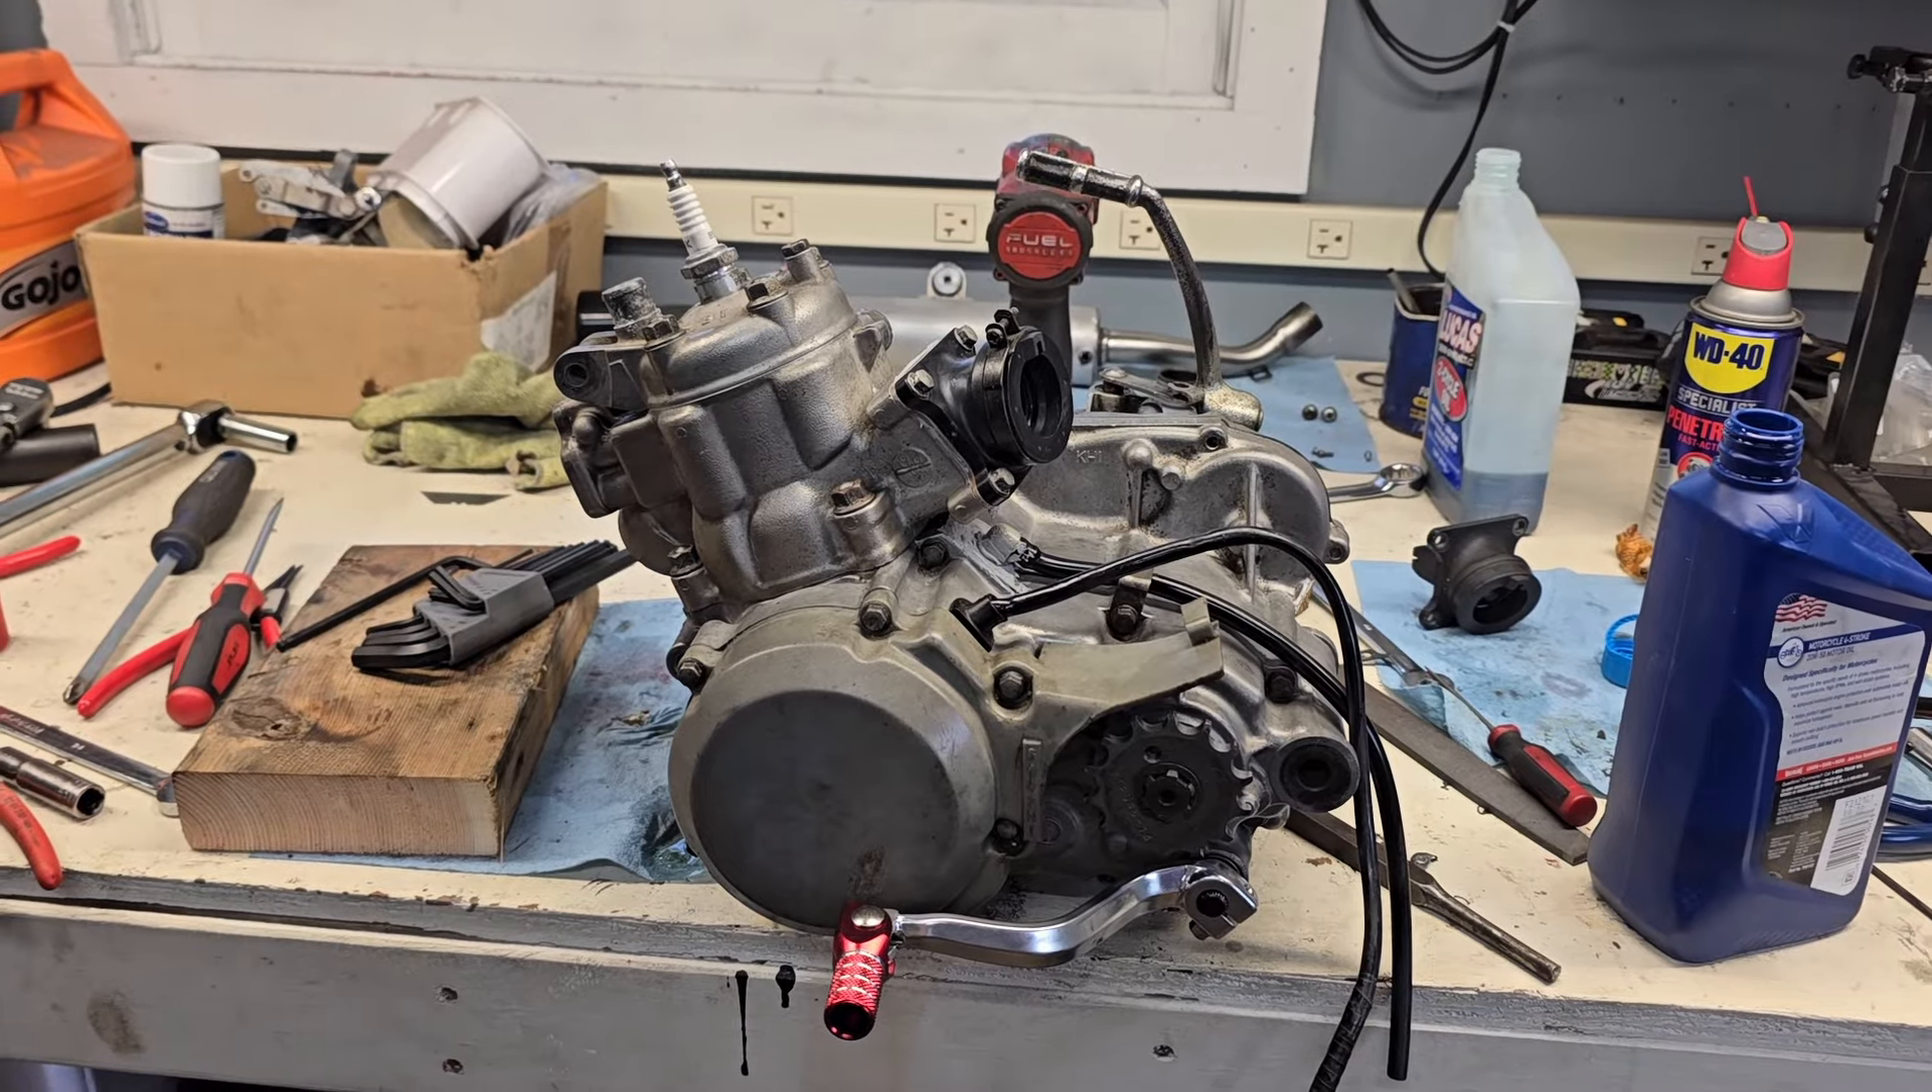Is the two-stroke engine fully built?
Yes.